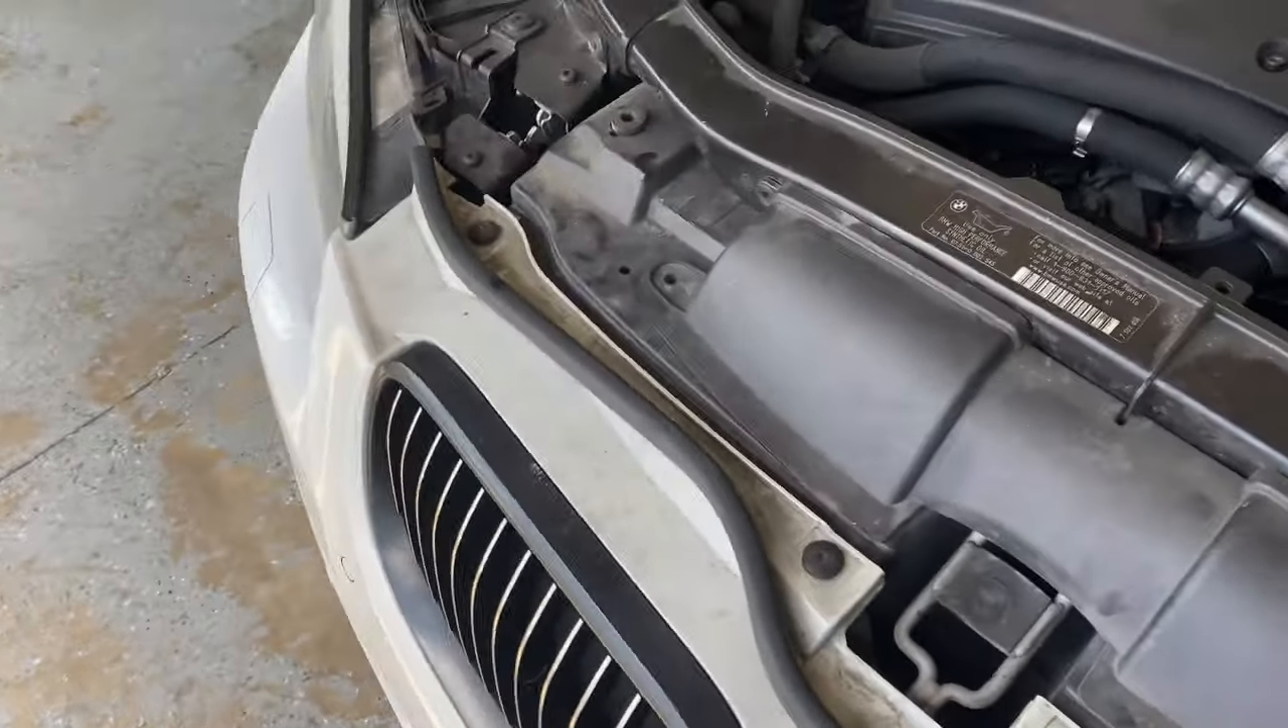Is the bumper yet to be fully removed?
Yes.